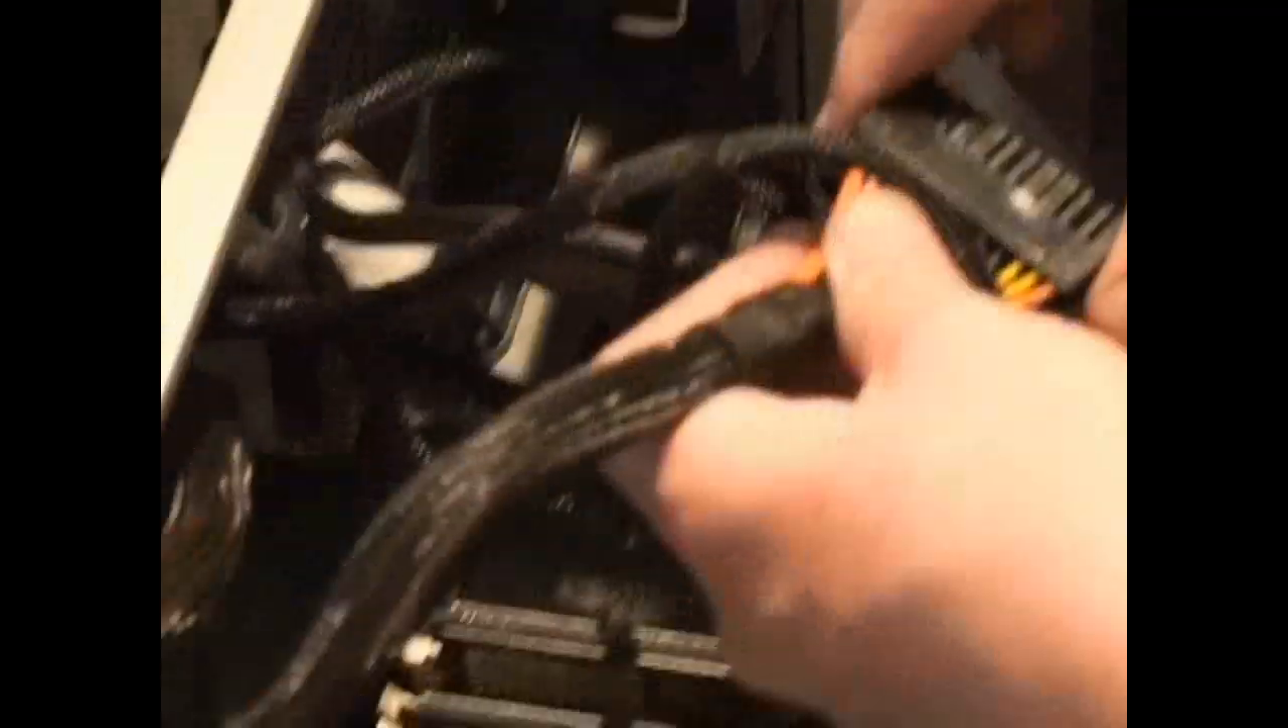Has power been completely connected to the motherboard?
No.